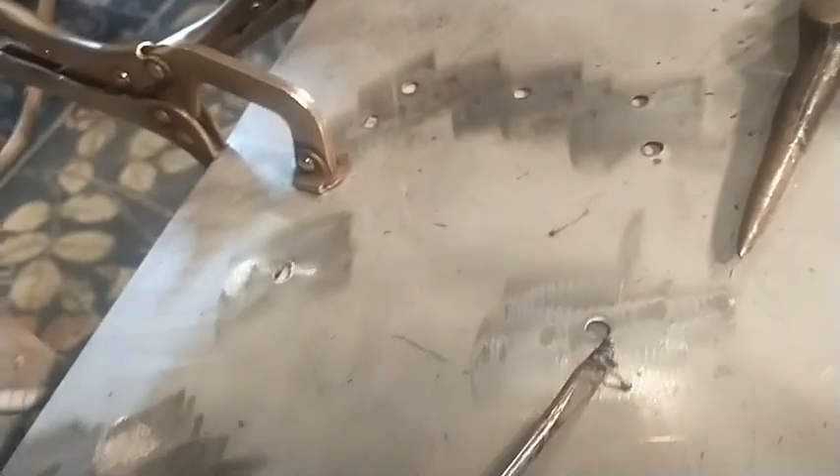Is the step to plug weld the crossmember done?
No.